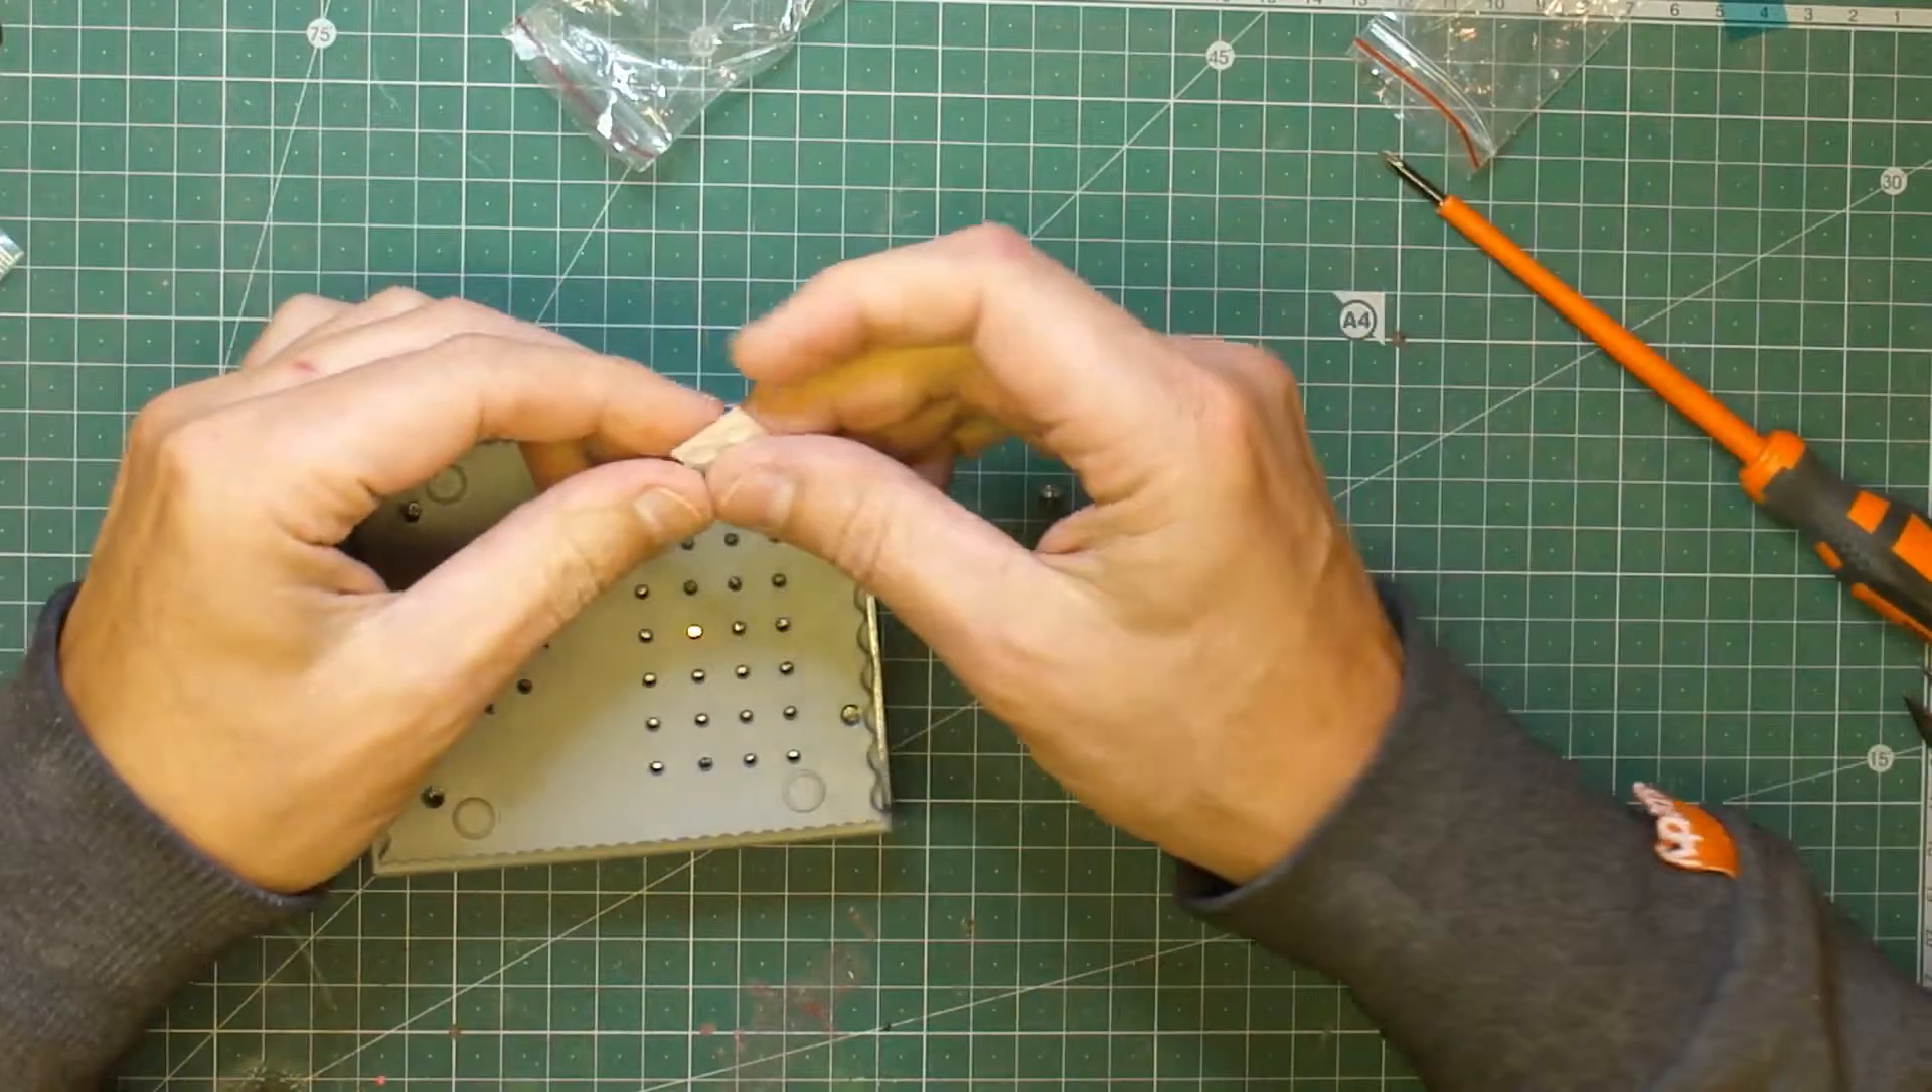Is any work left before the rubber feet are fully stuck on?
Yes.